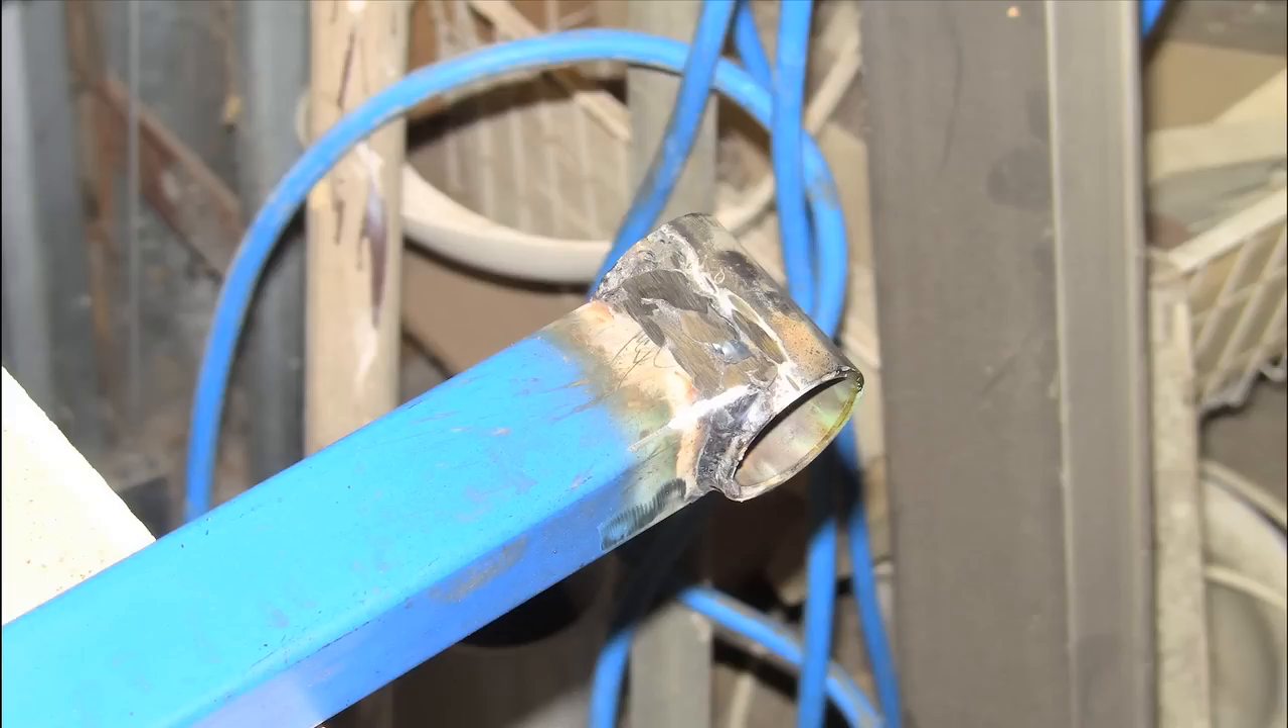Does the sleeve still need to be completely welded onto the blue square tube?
No.